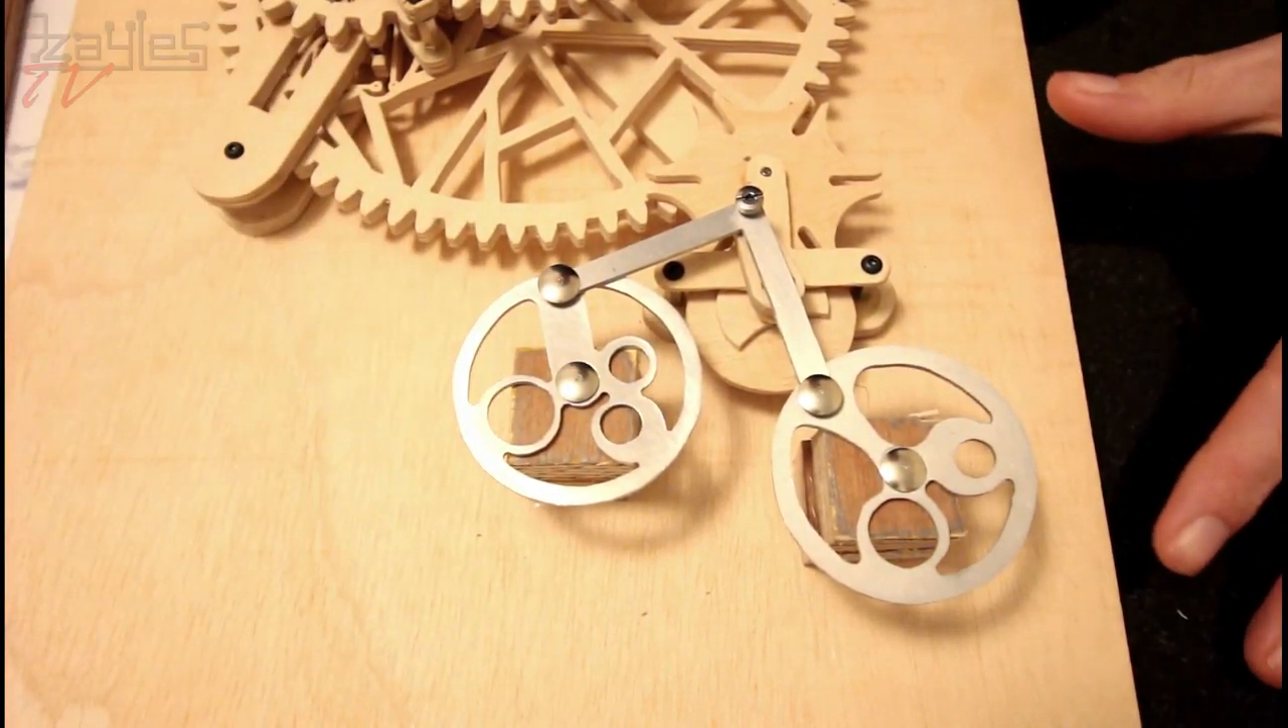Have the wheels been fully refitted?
Yes.